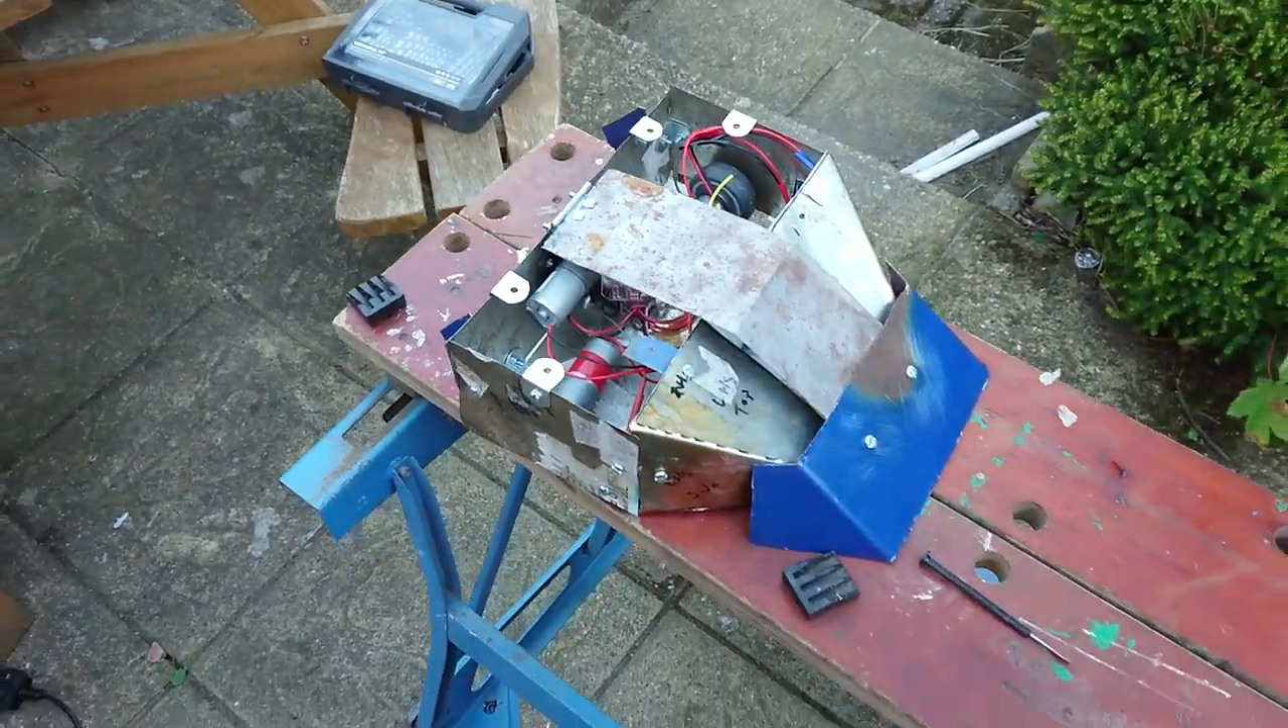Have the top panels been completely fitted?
No.